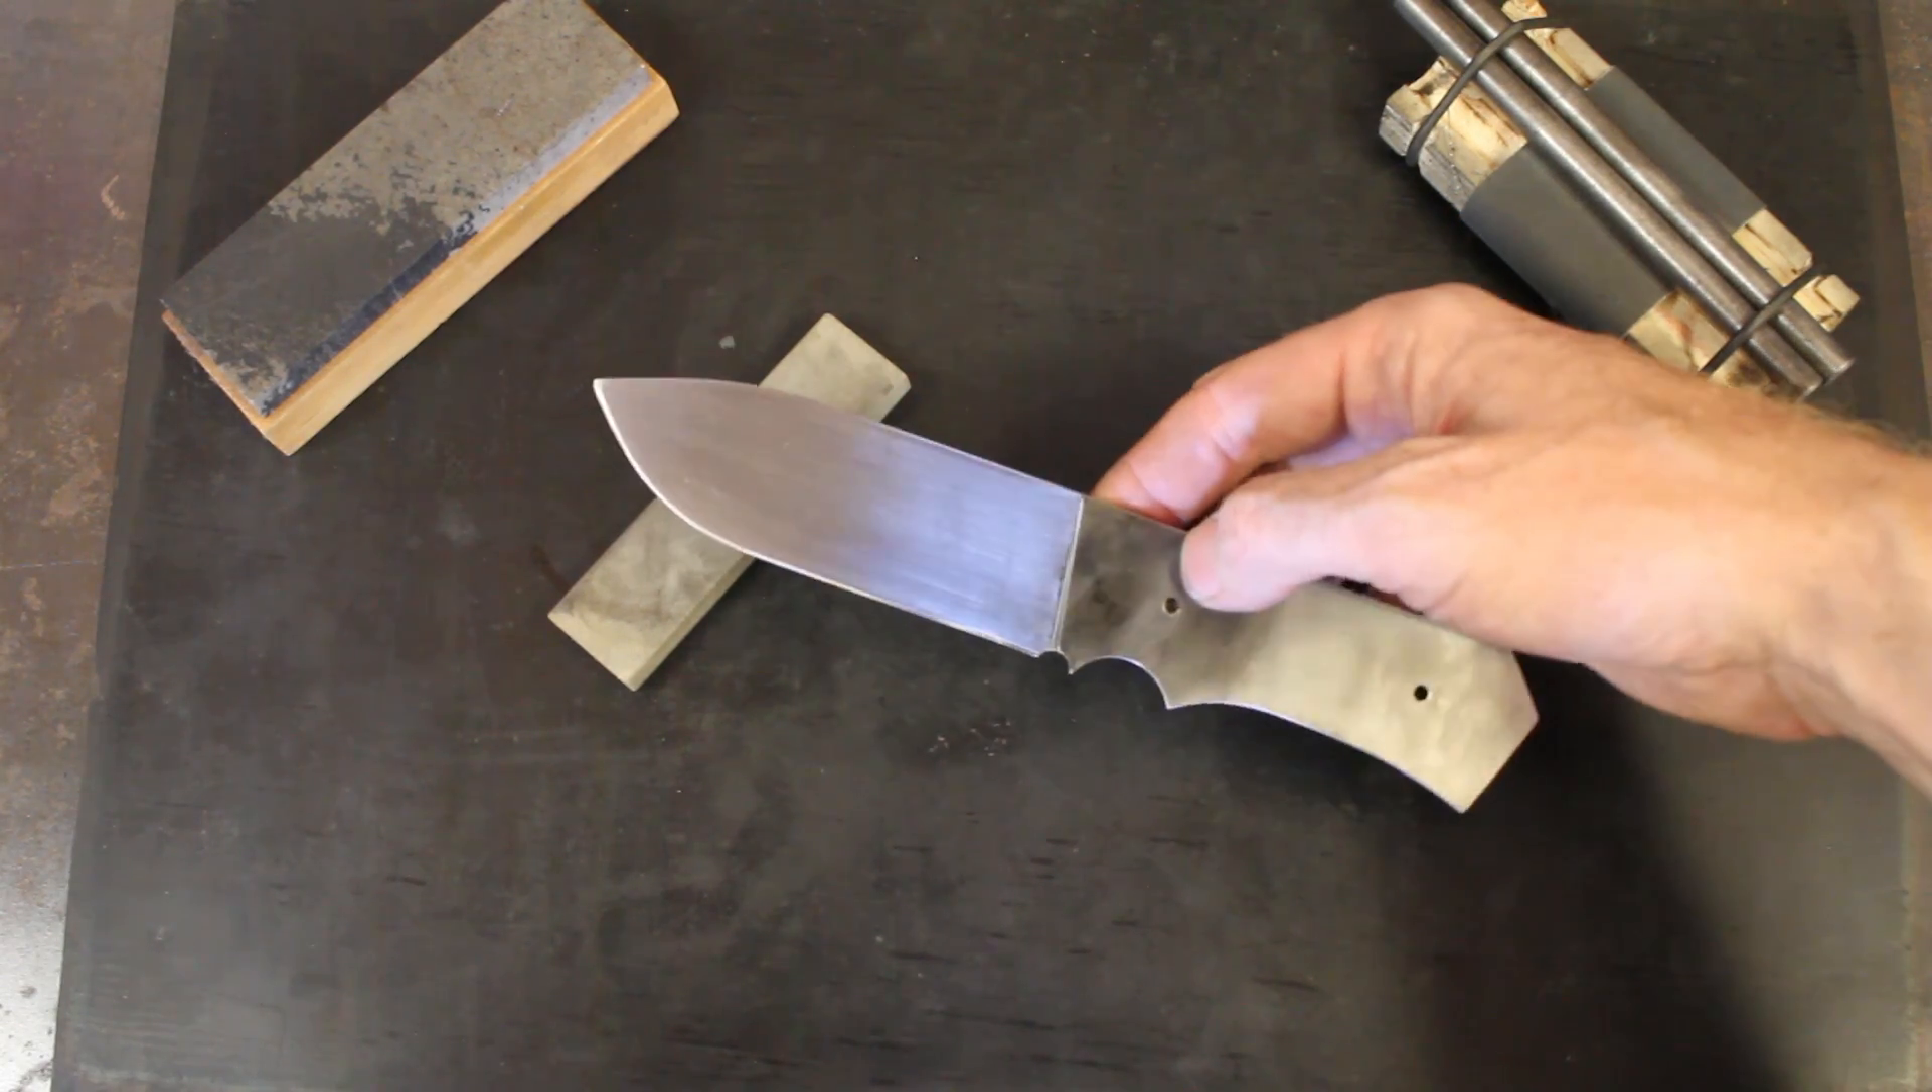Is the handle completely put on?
No.